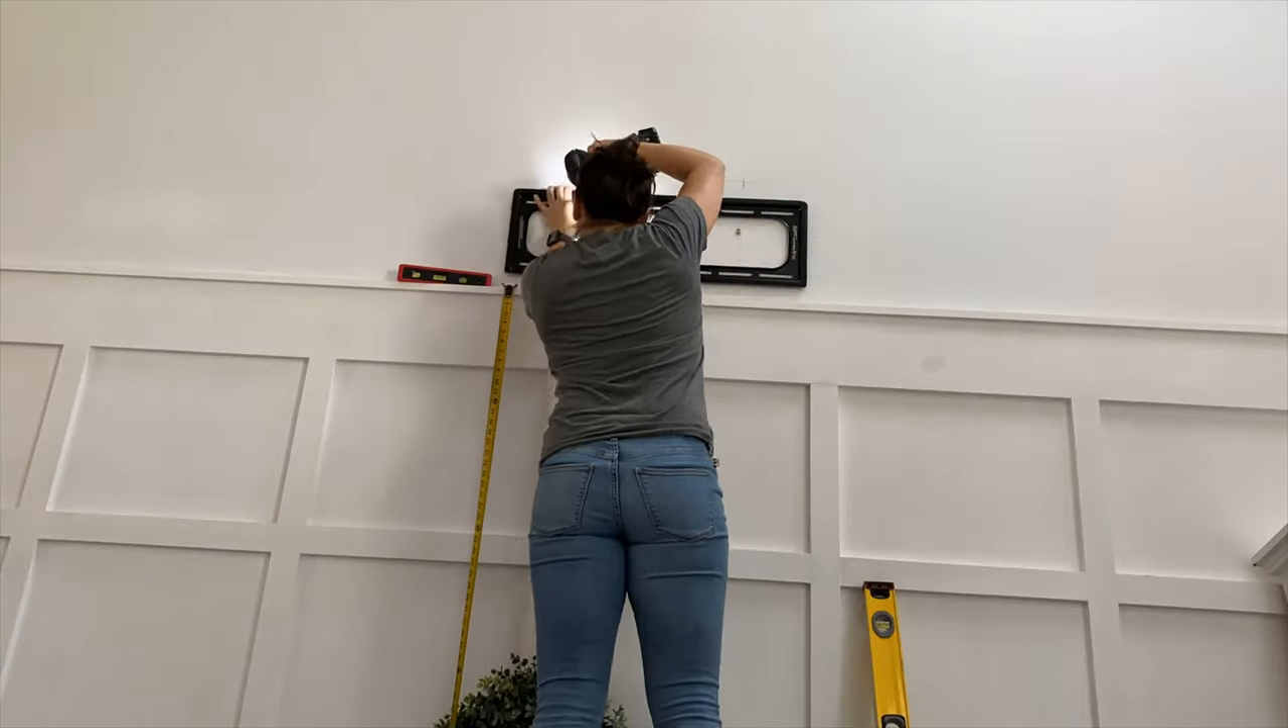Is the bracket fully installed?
No.